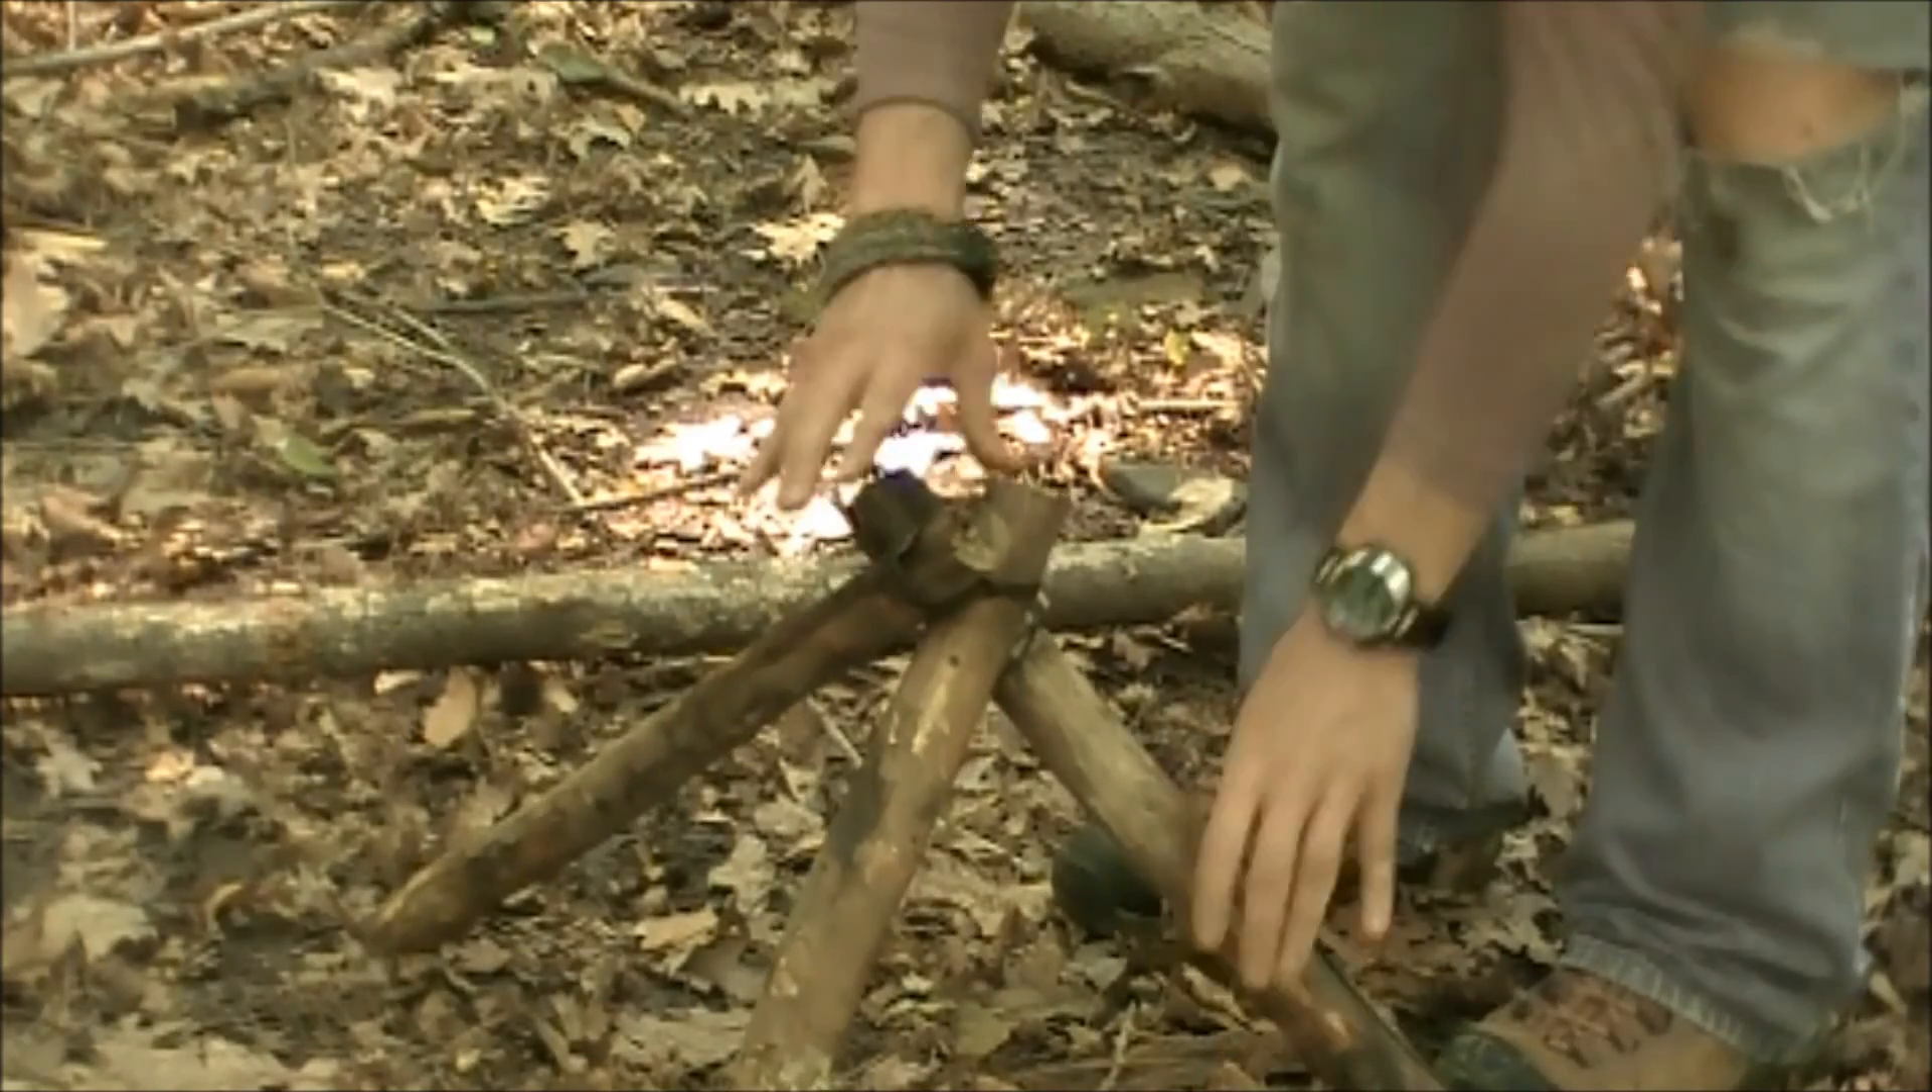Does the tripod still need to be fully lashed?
No.